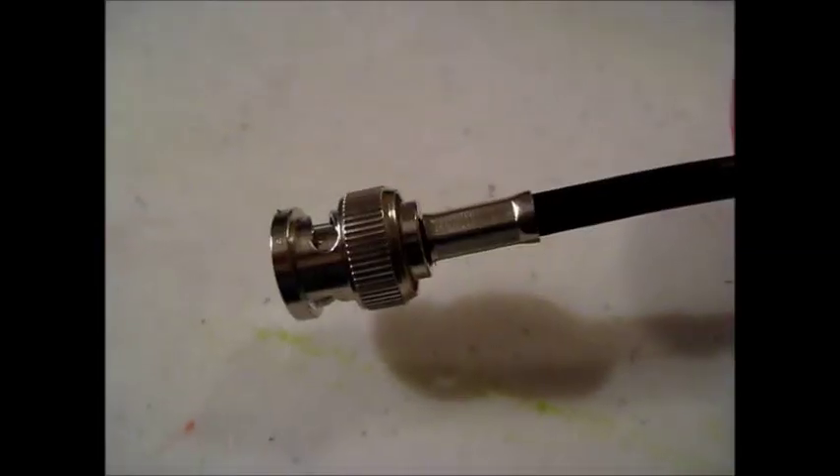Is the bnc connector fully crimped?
Yes.